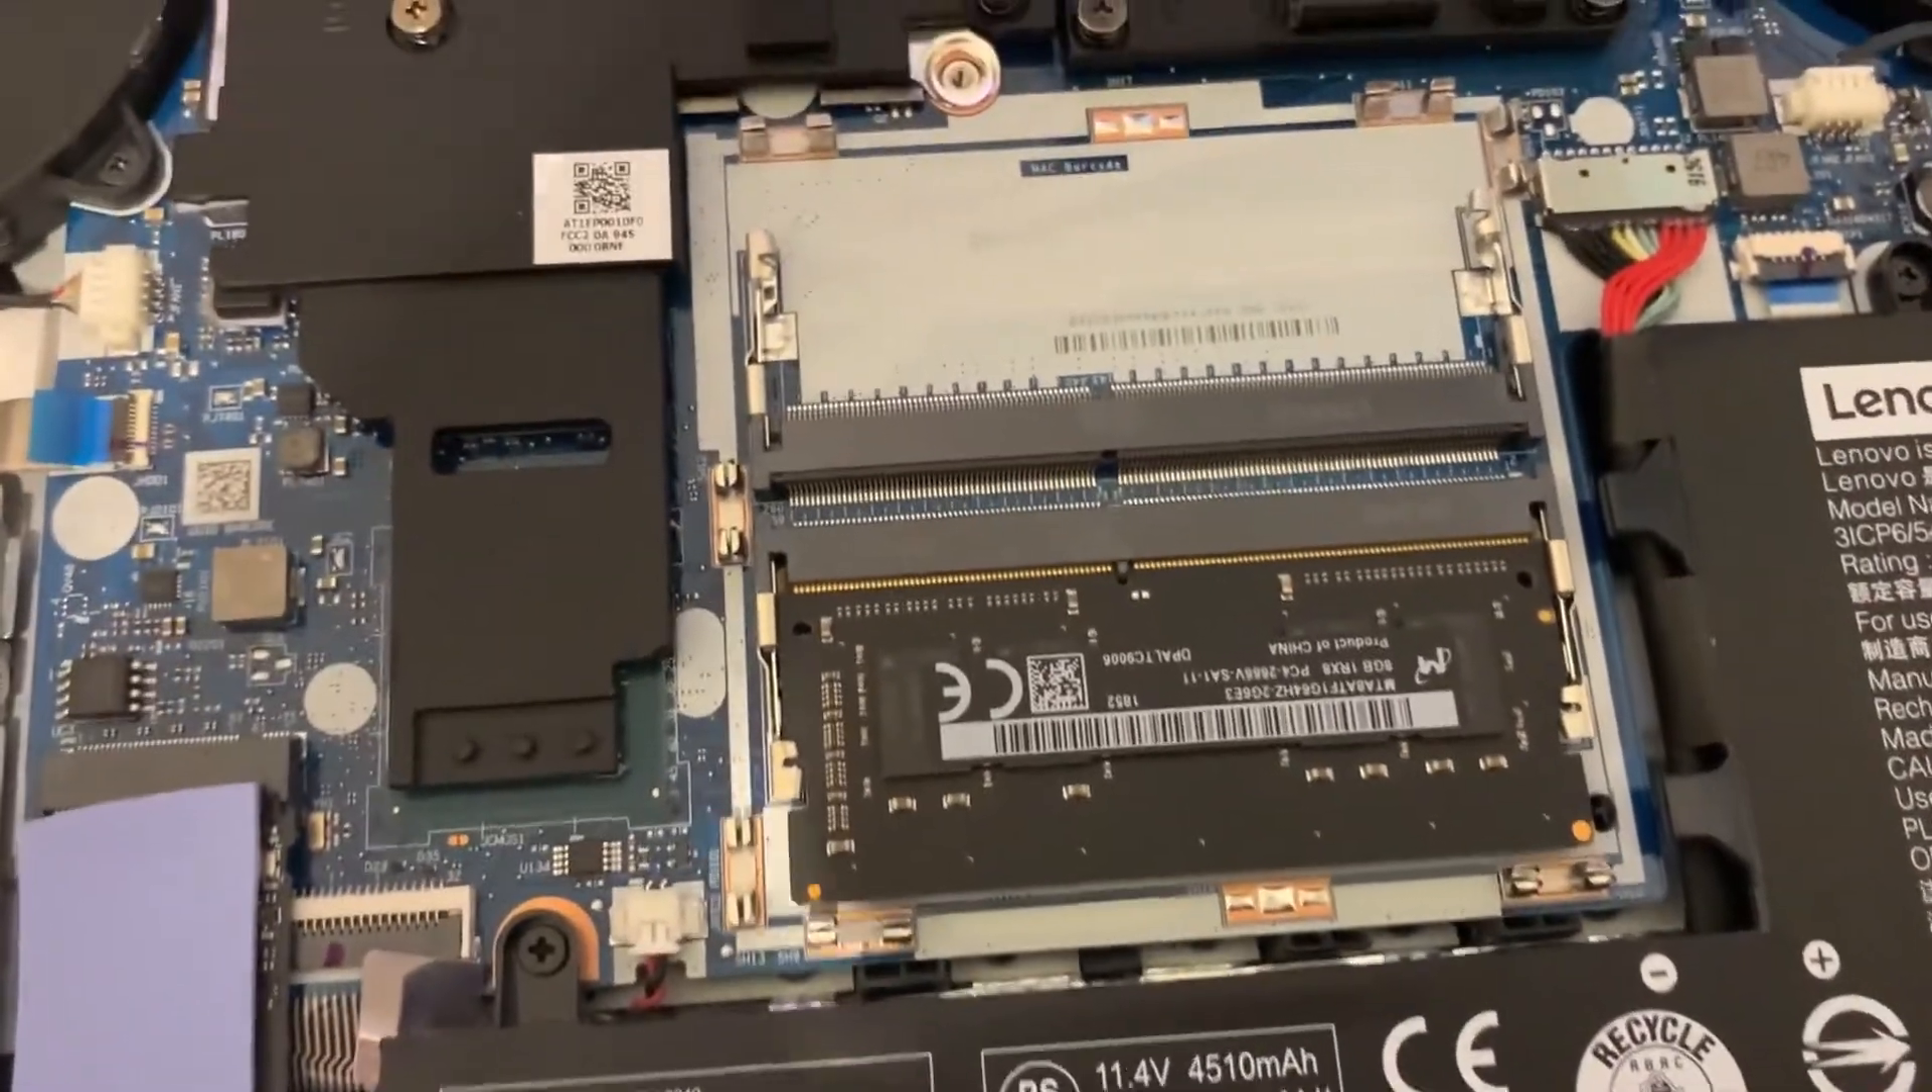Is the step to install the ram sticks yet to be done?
Yes.